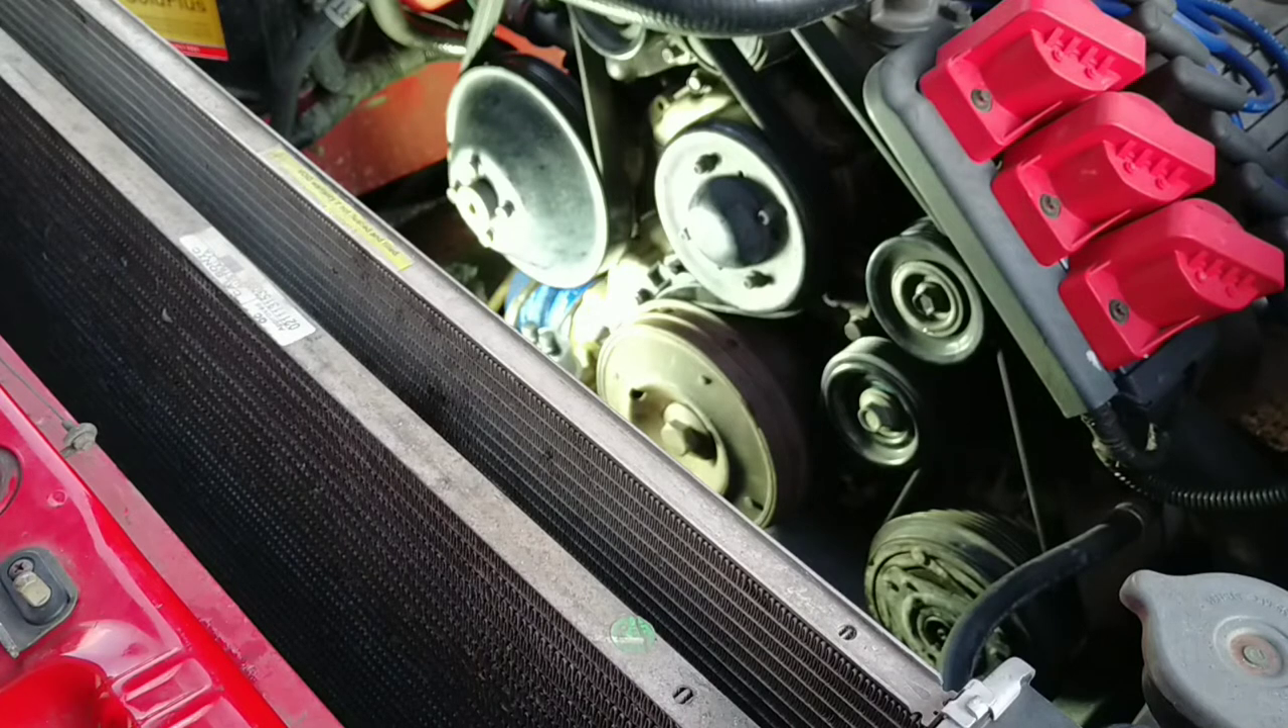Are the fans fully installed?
No.